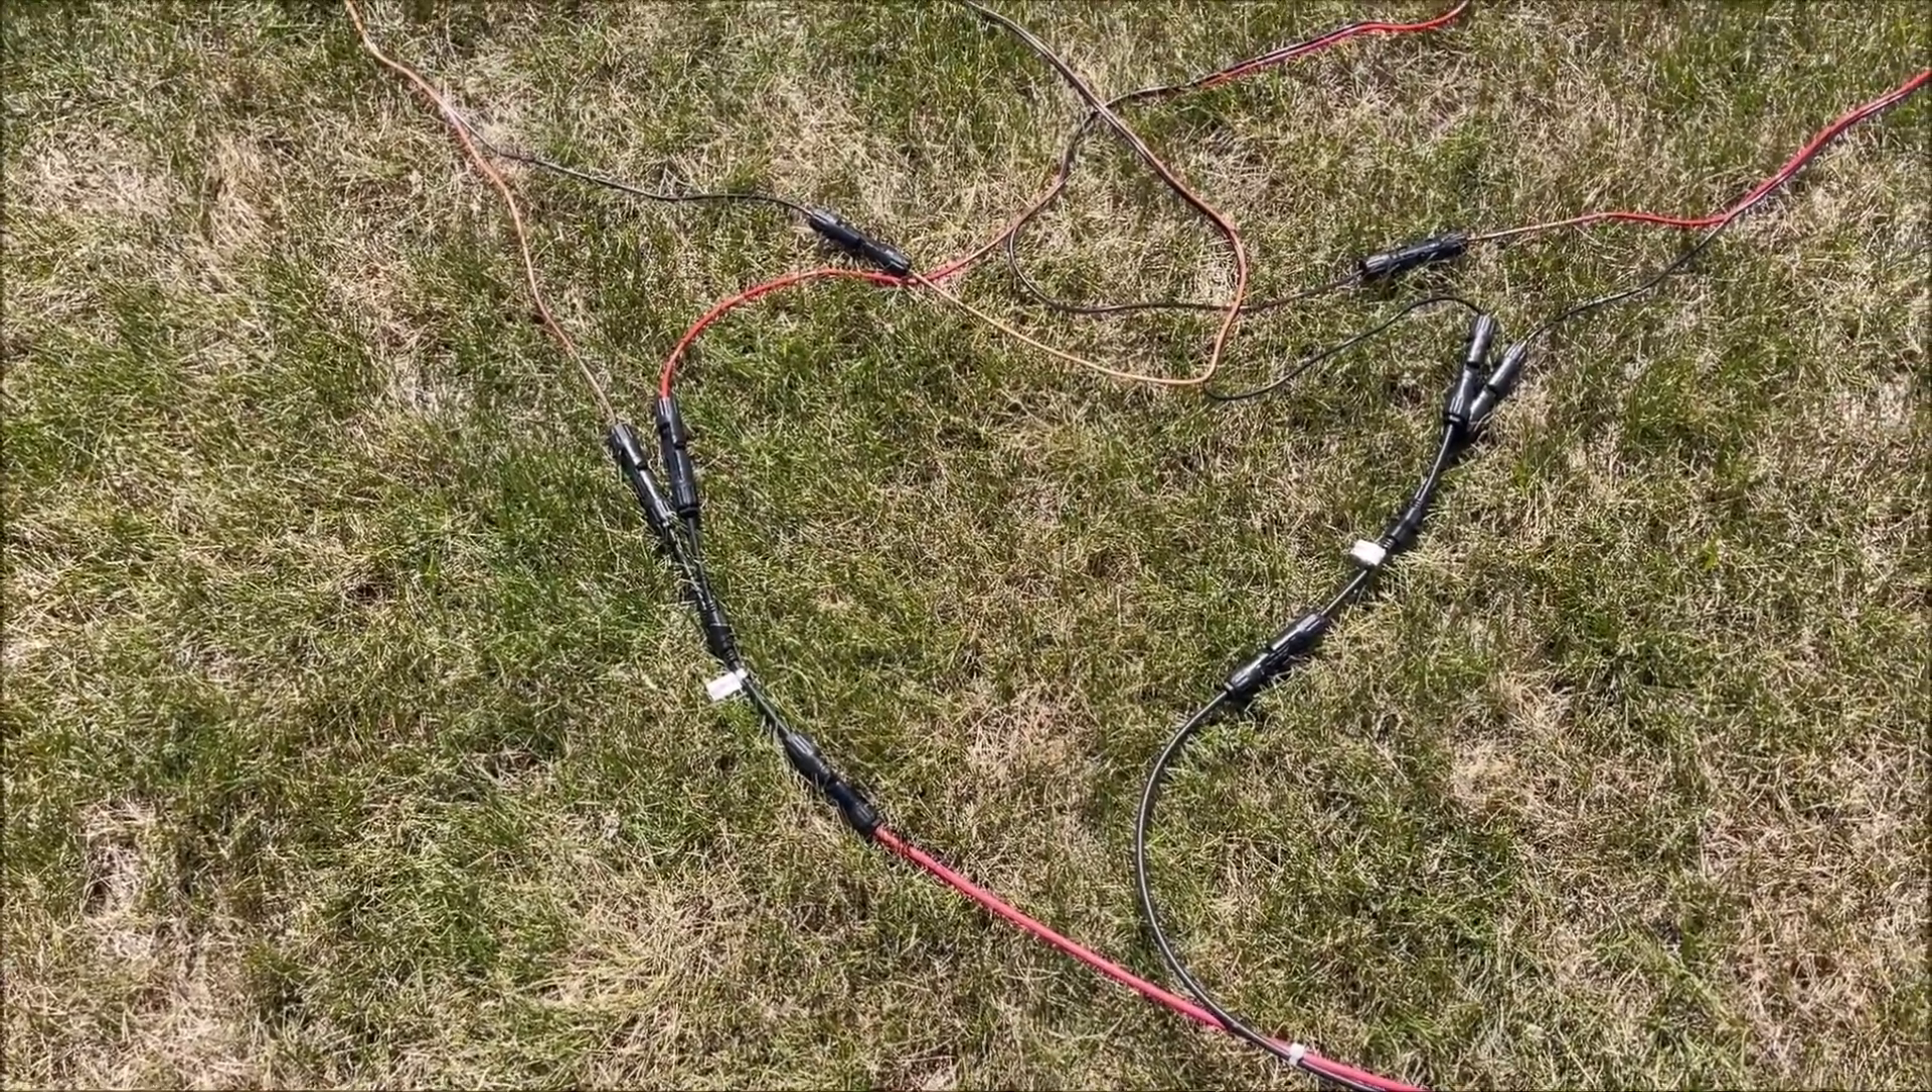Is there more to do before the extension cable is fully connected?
No.